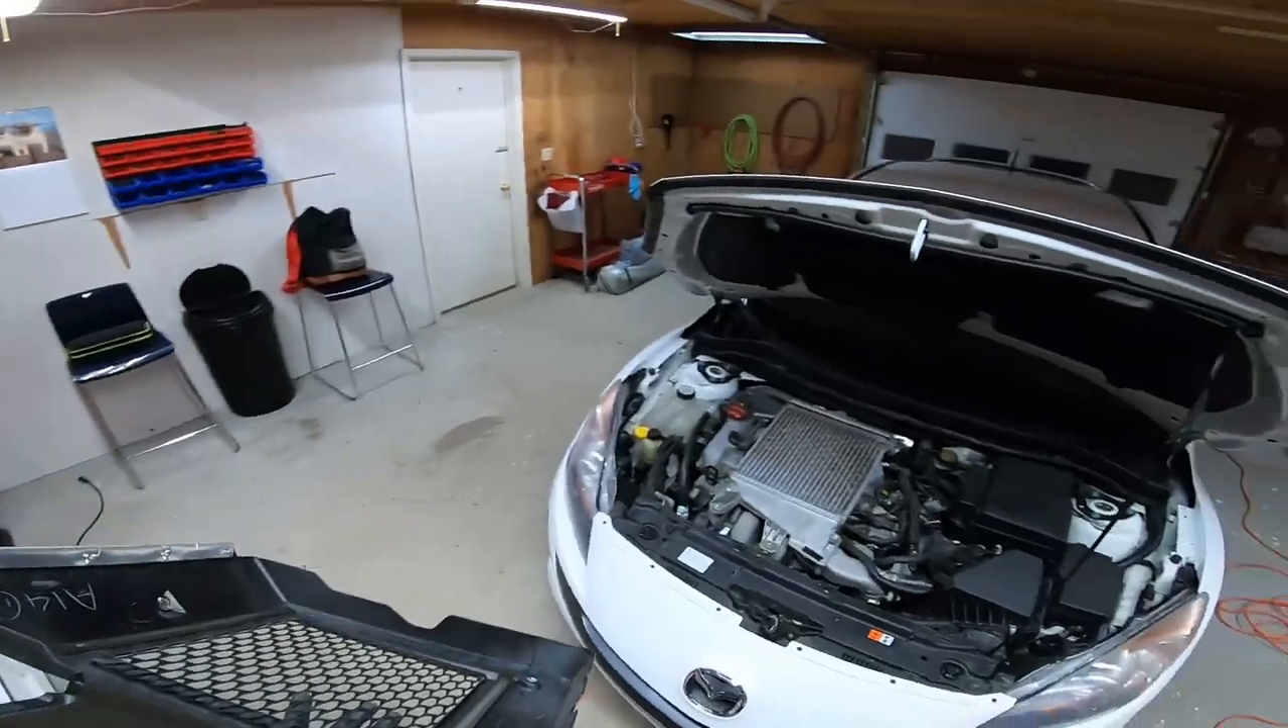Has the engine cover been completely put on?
No.